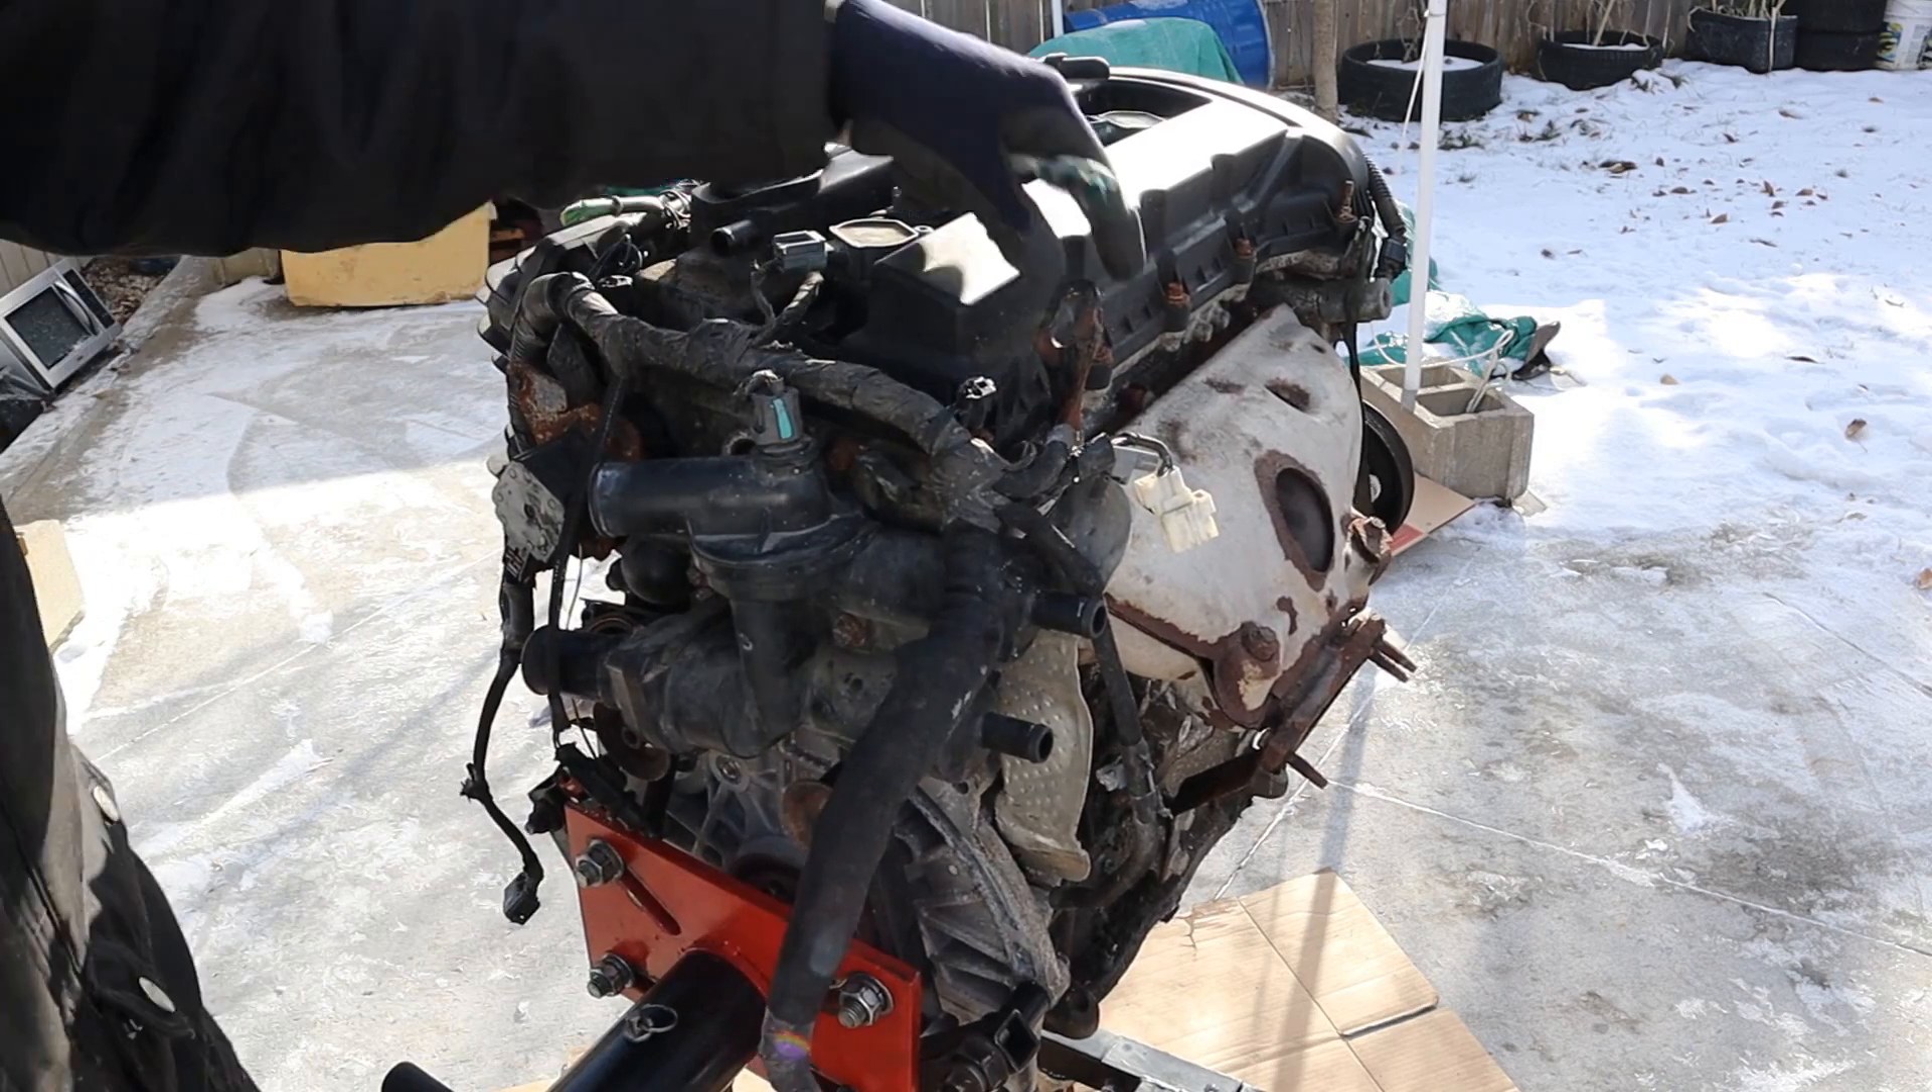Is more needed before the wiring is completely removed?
Yes.